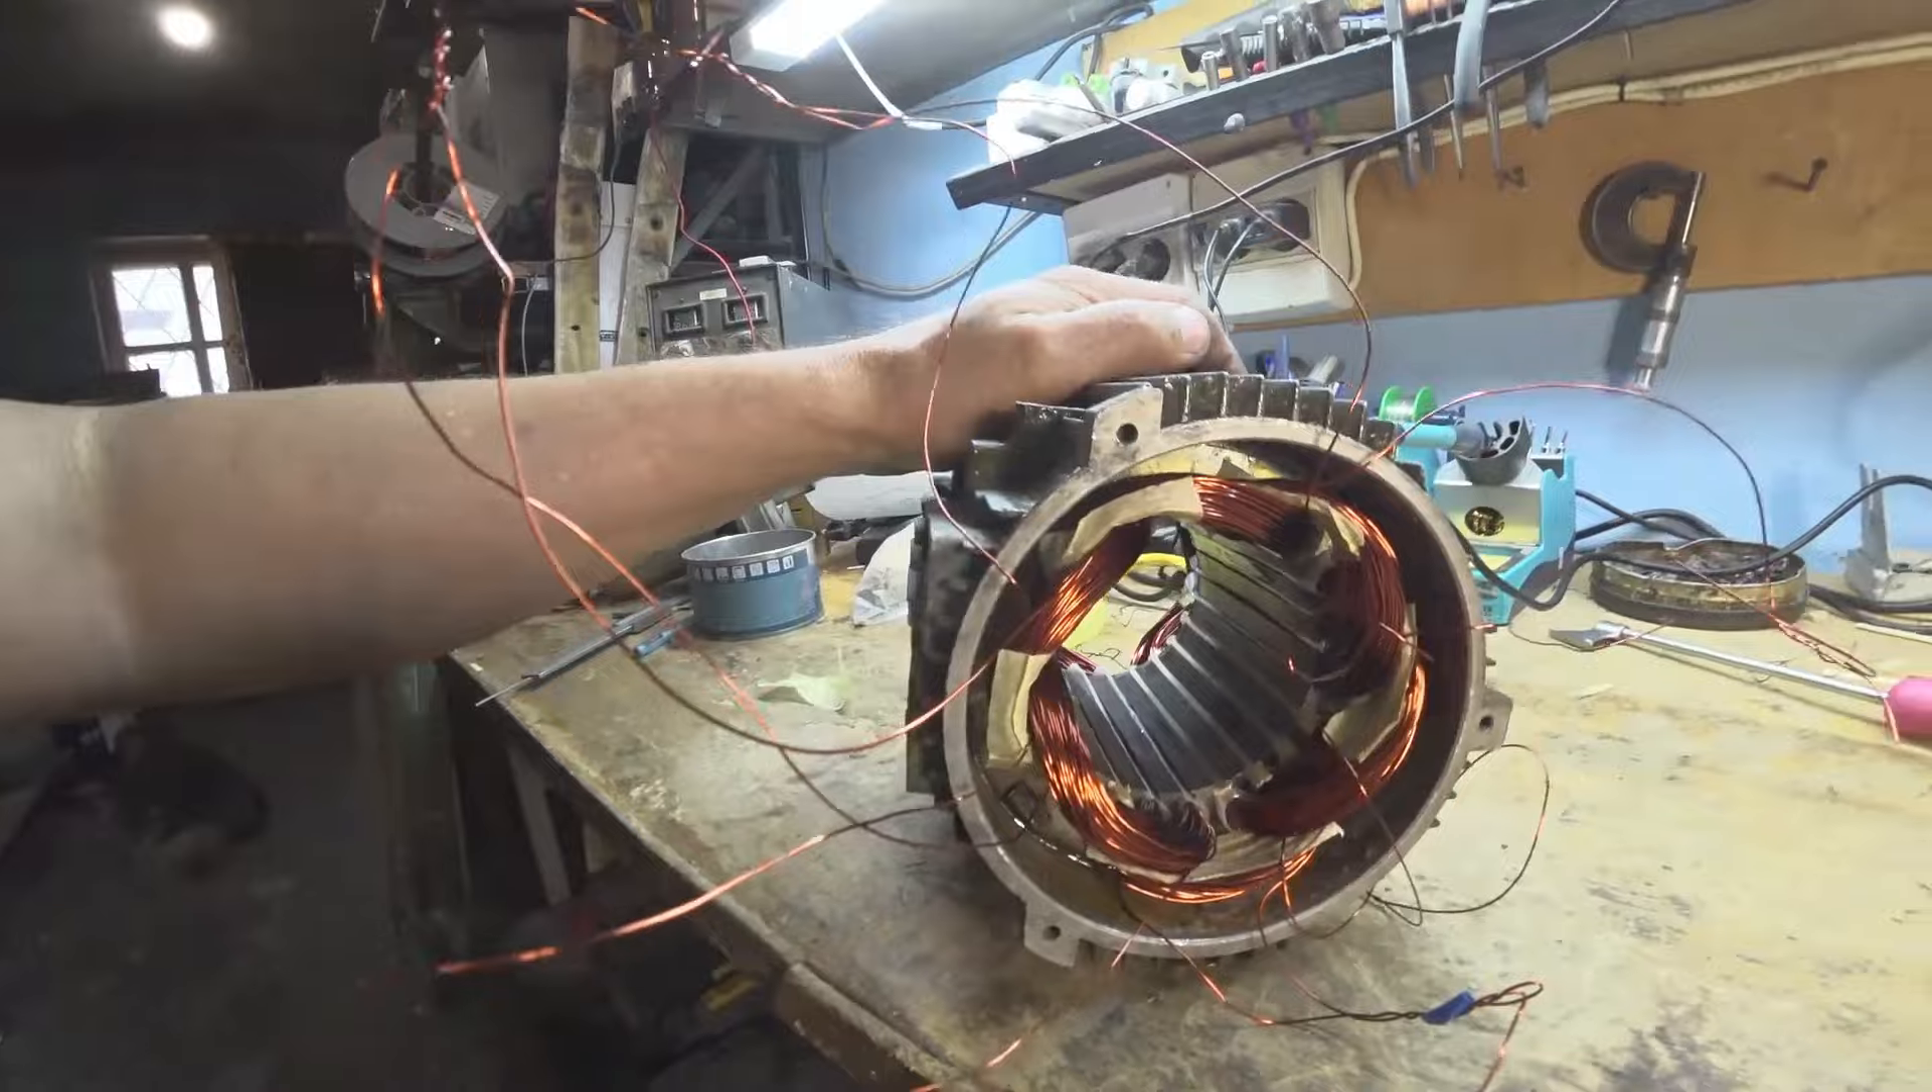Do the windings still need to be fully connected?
Yes.